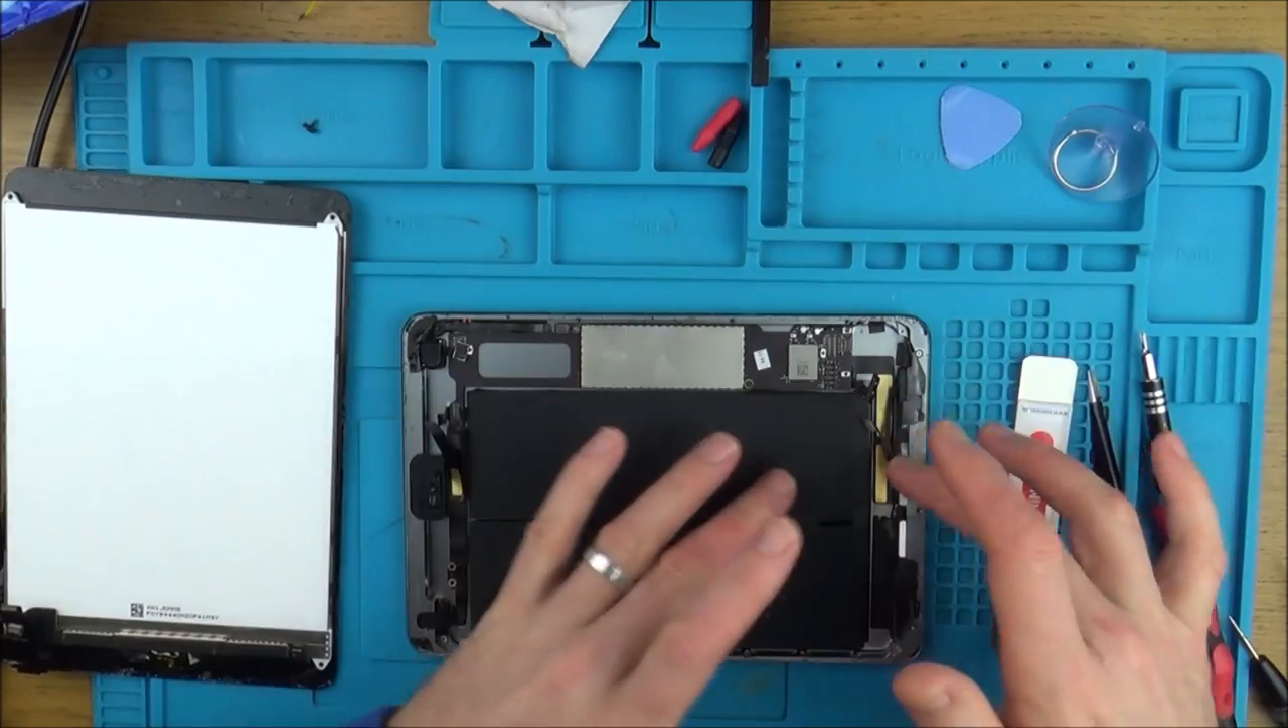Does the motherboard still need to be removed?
Yes.